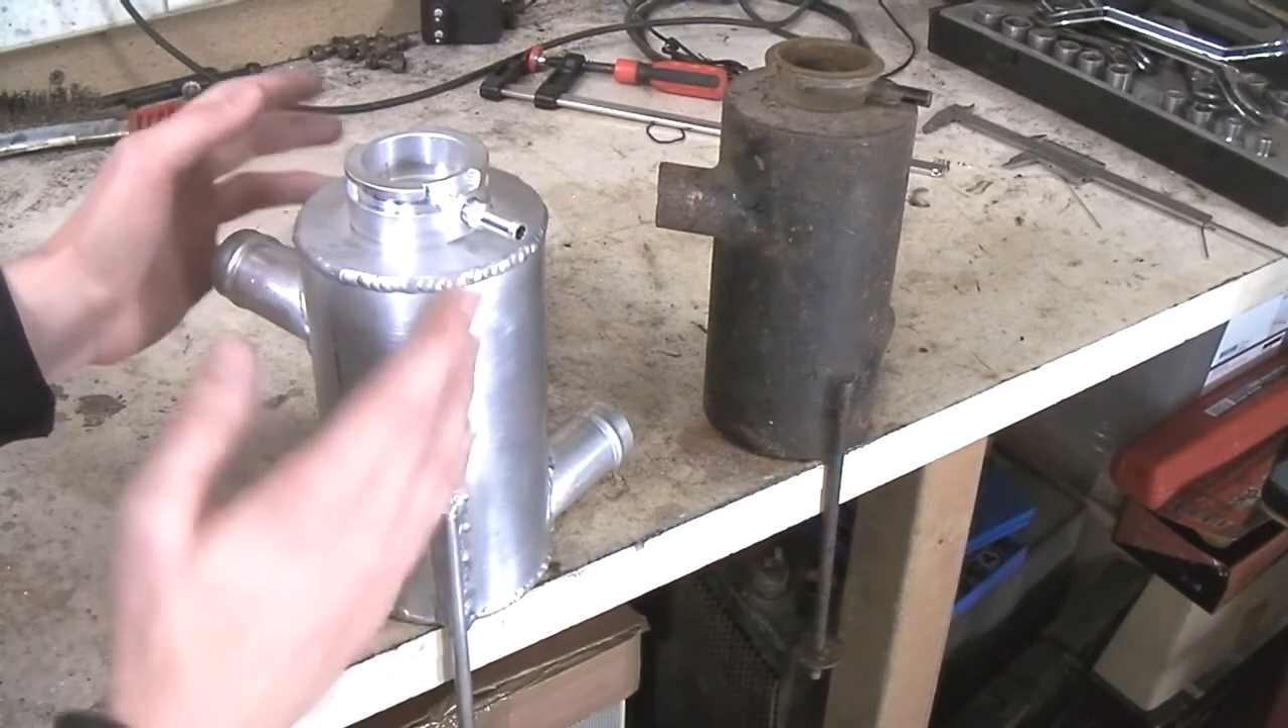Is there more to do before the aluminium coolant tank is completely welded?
No.